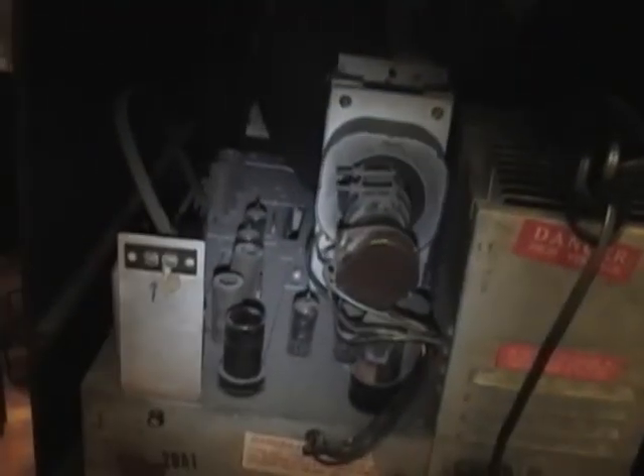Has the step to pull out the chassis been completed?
No.